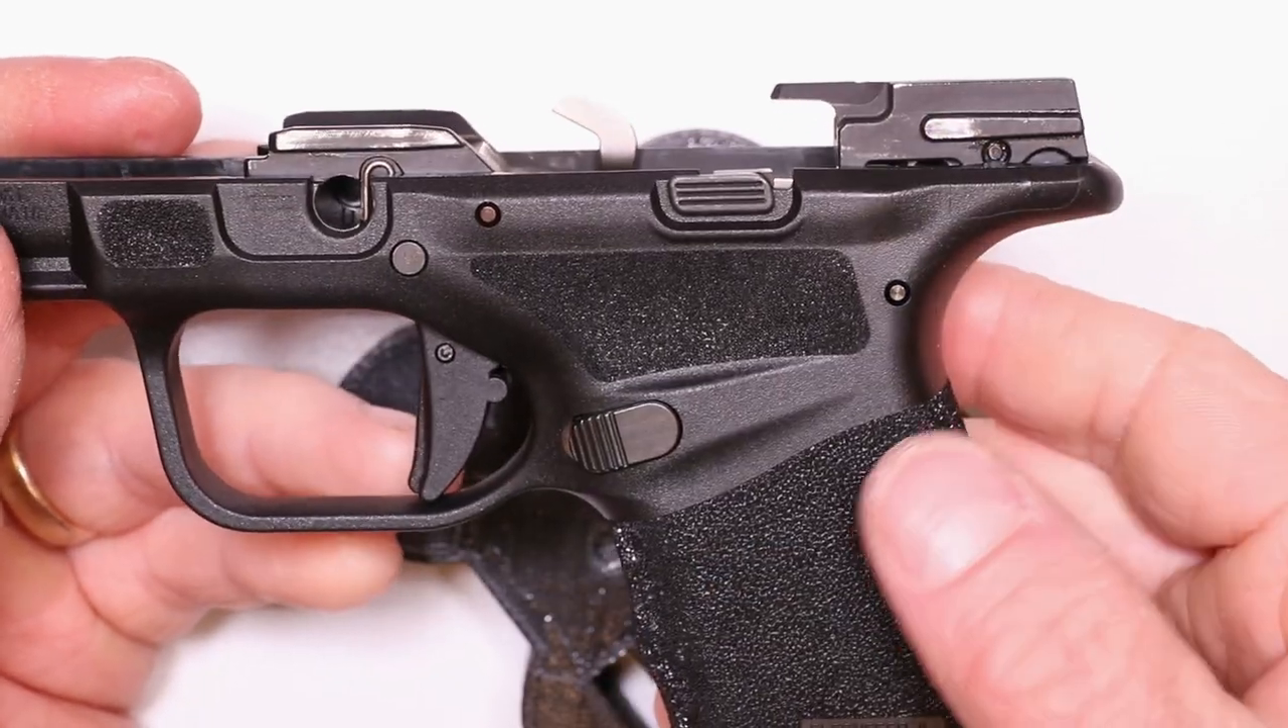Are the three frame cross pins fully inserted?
Yes.